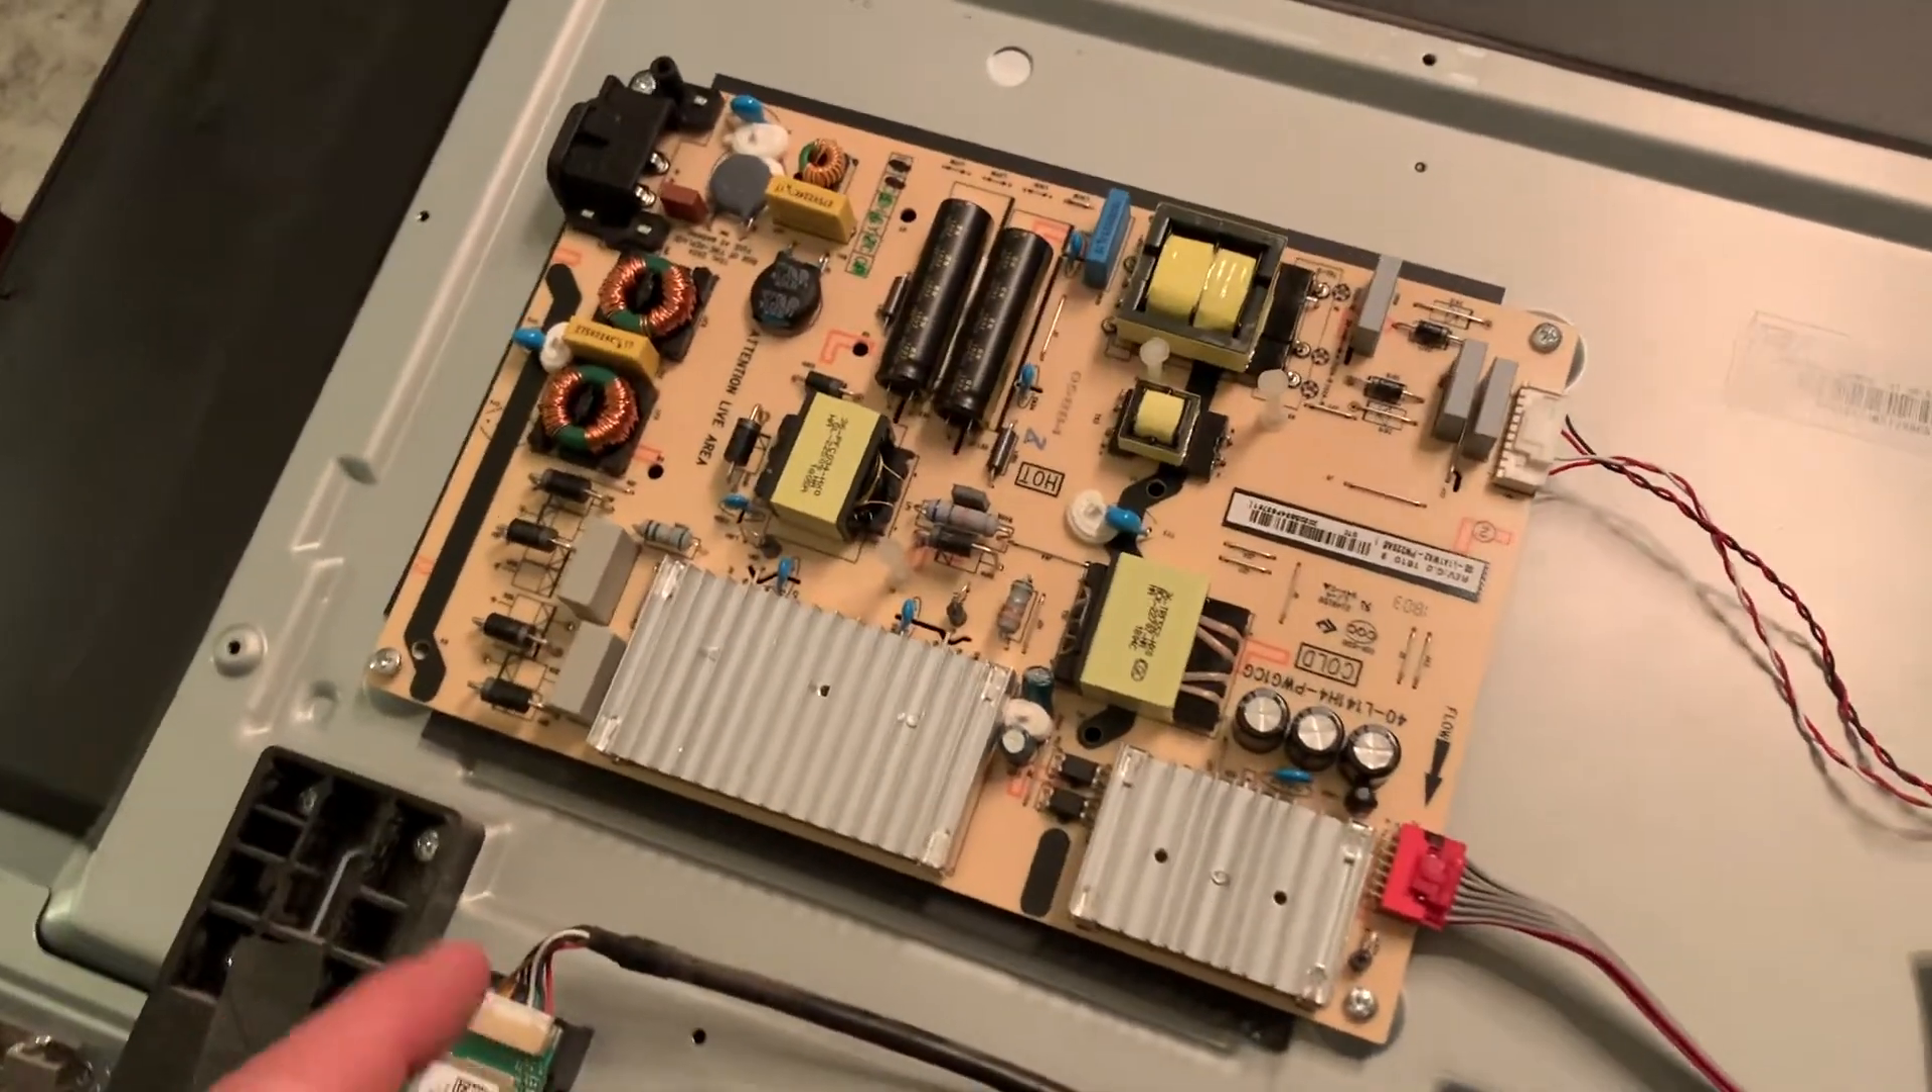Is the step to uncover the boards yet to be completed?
No.